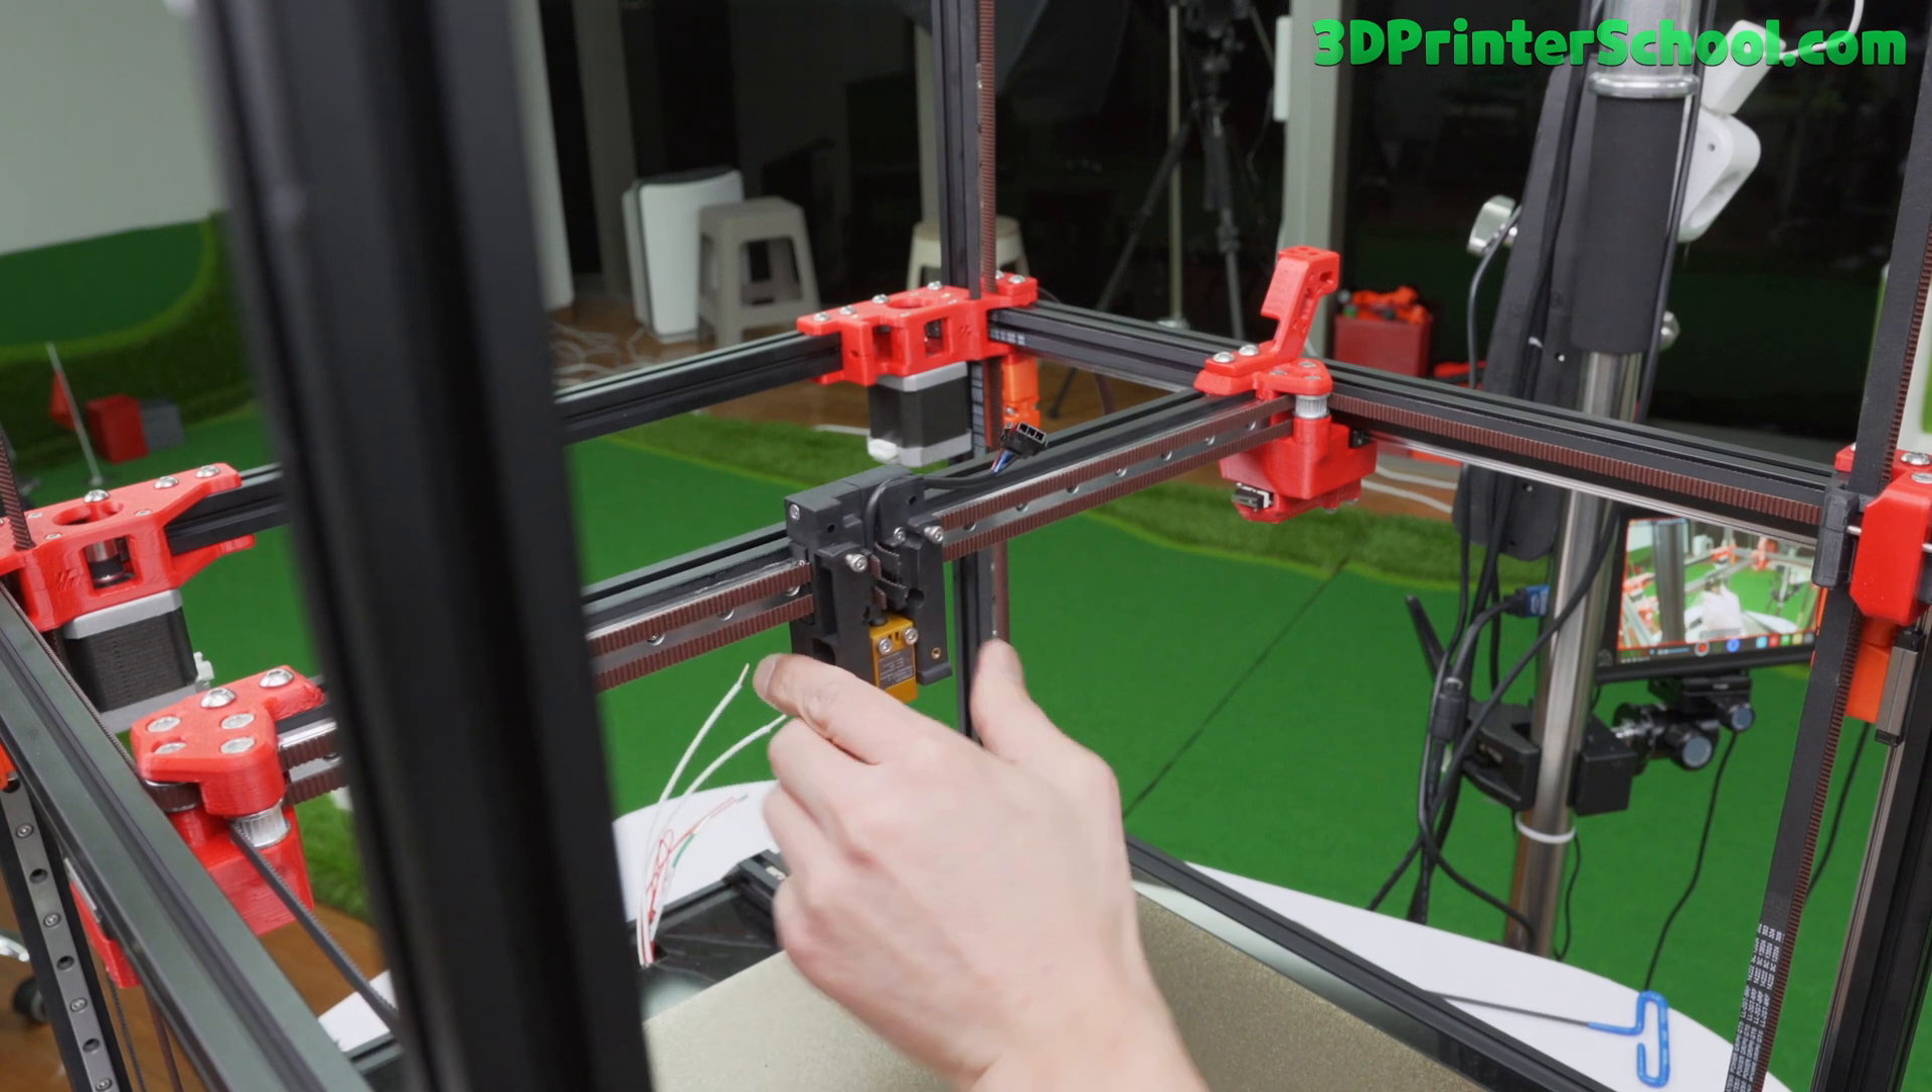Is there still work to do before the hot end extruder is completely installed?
Yes.